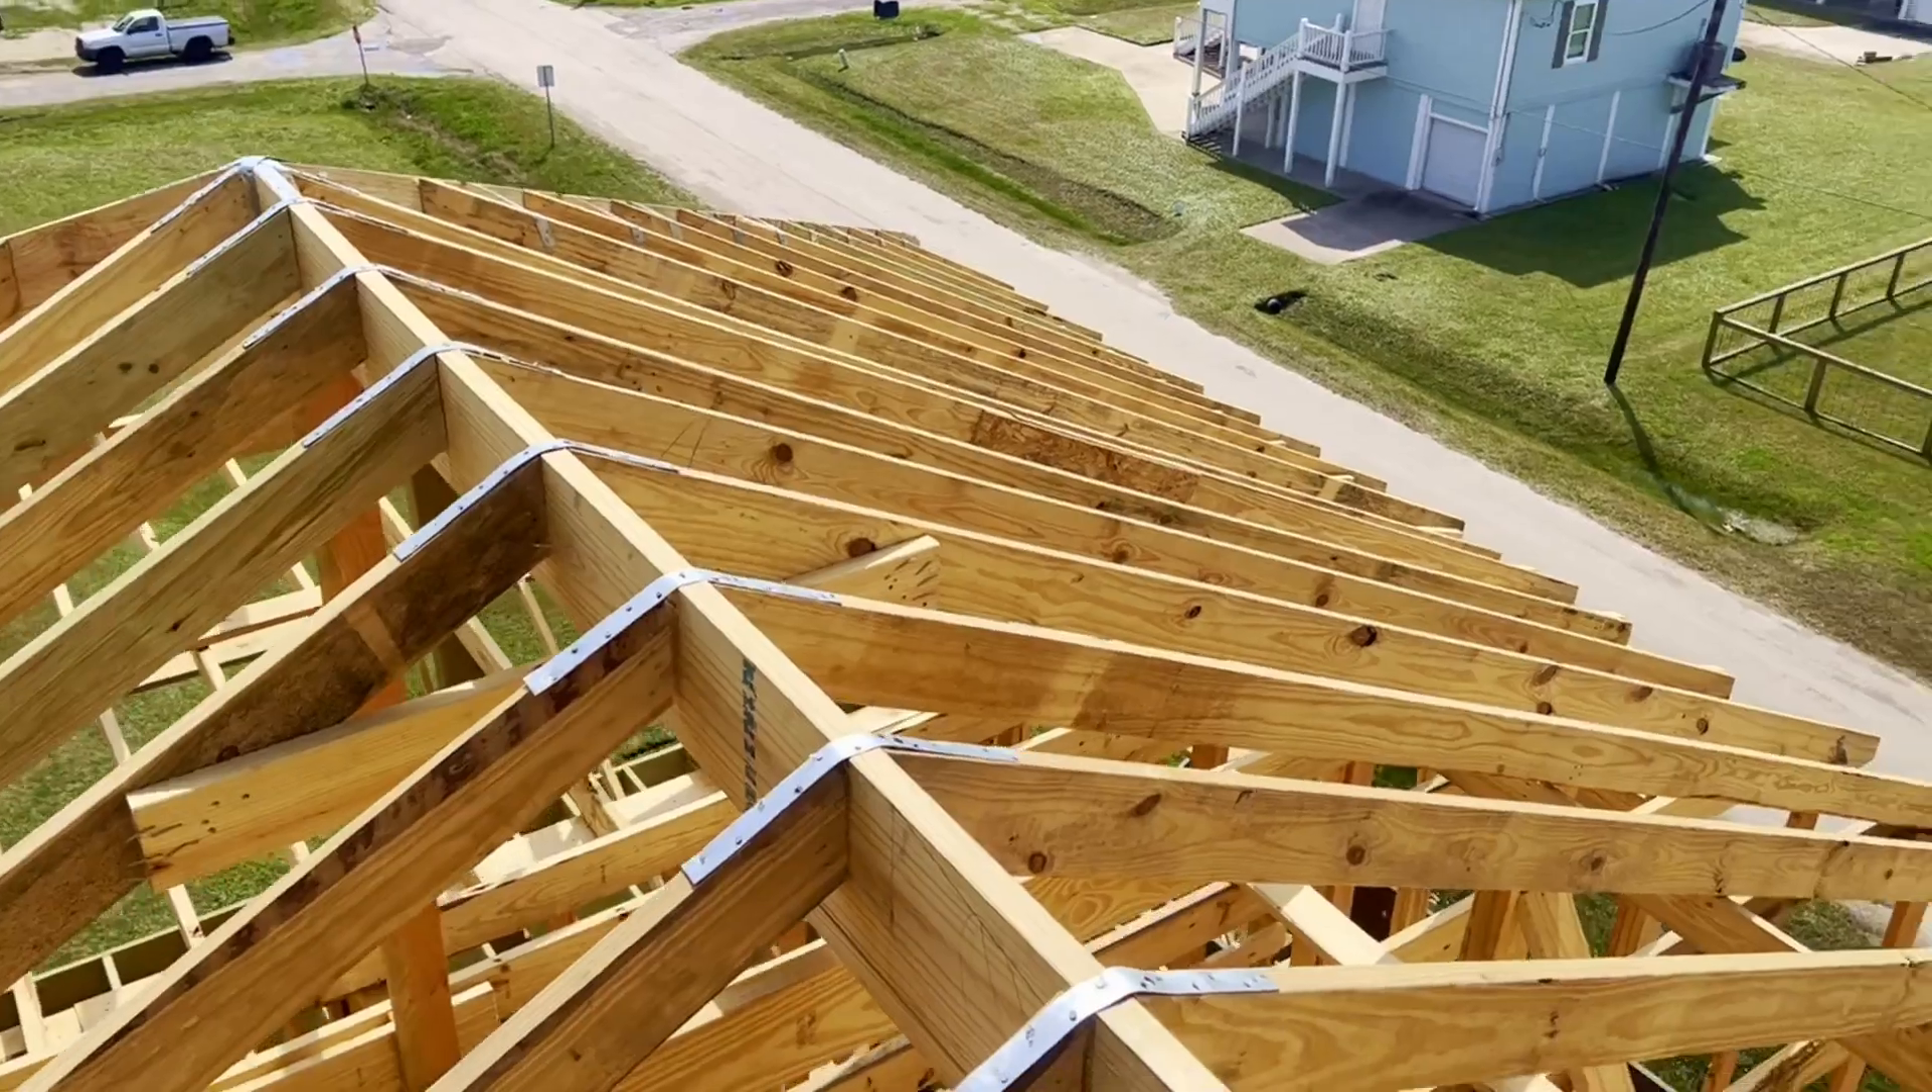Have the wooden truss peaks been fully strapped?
Yes.